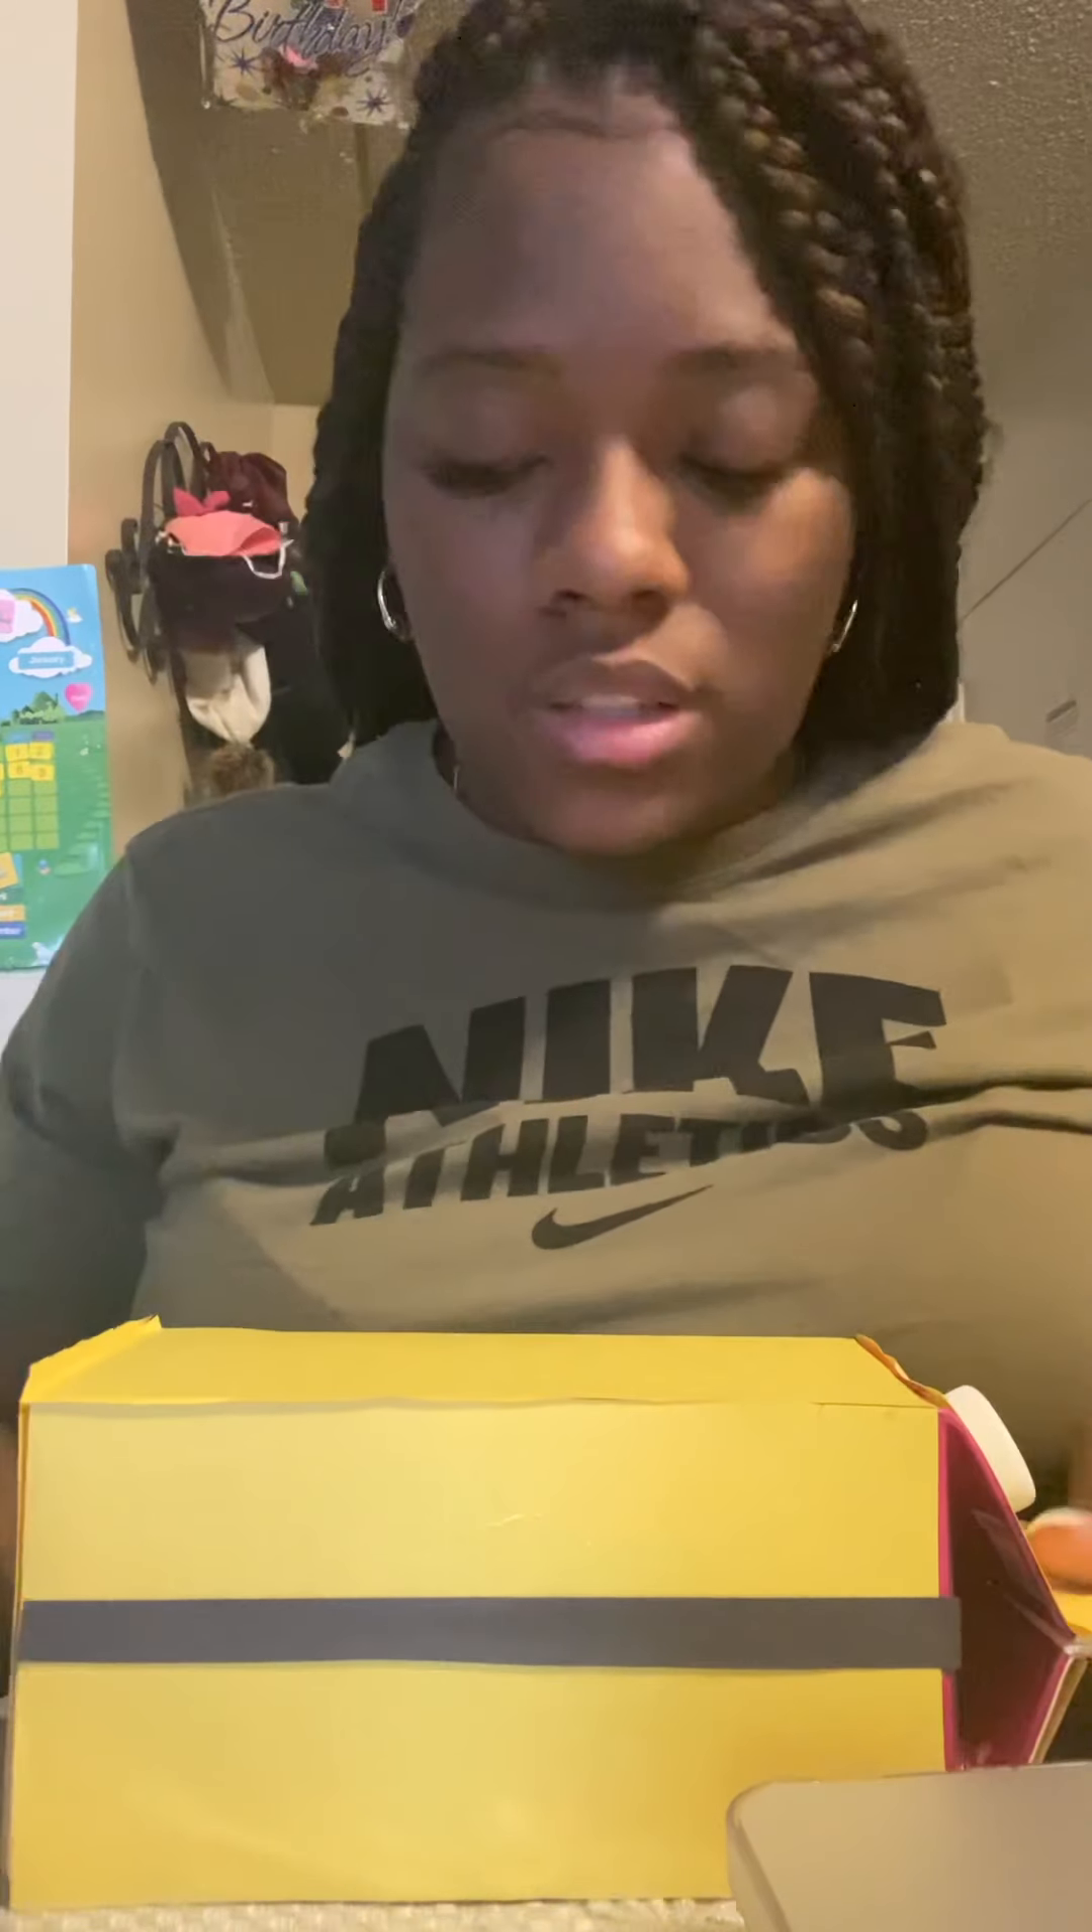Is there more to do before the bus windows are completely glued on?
Yes.